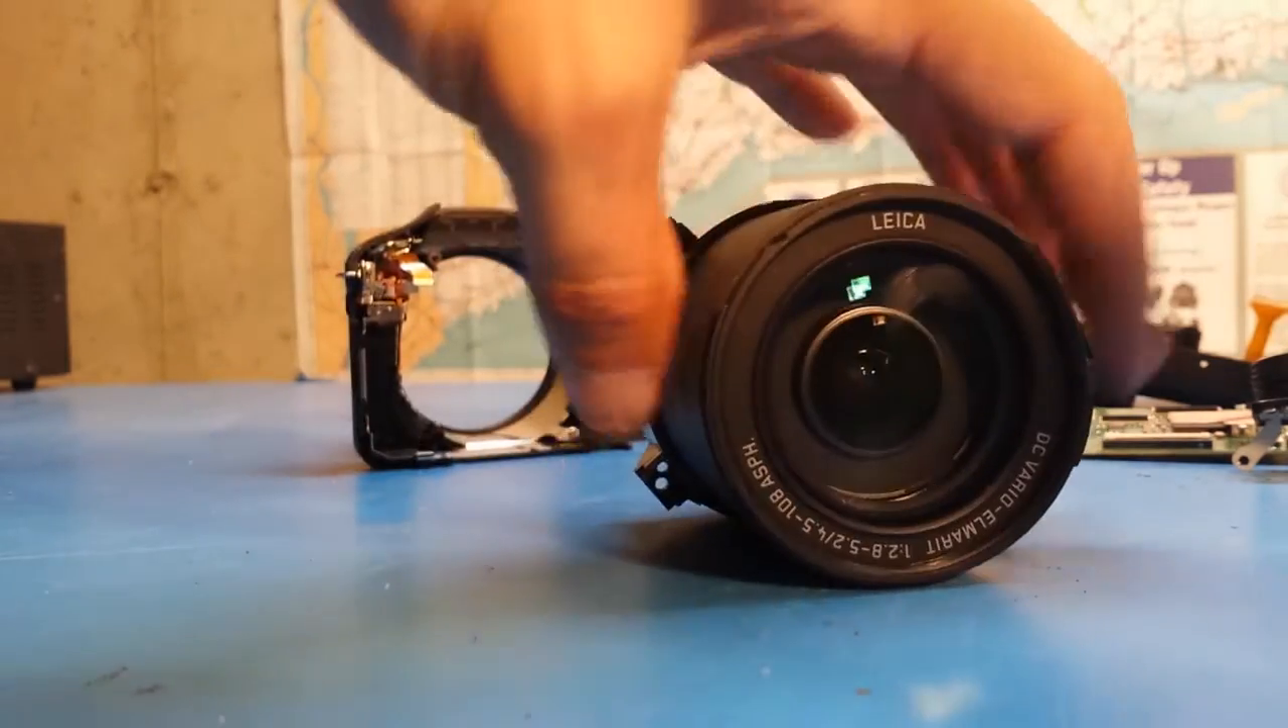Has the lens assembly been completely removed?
Yes.